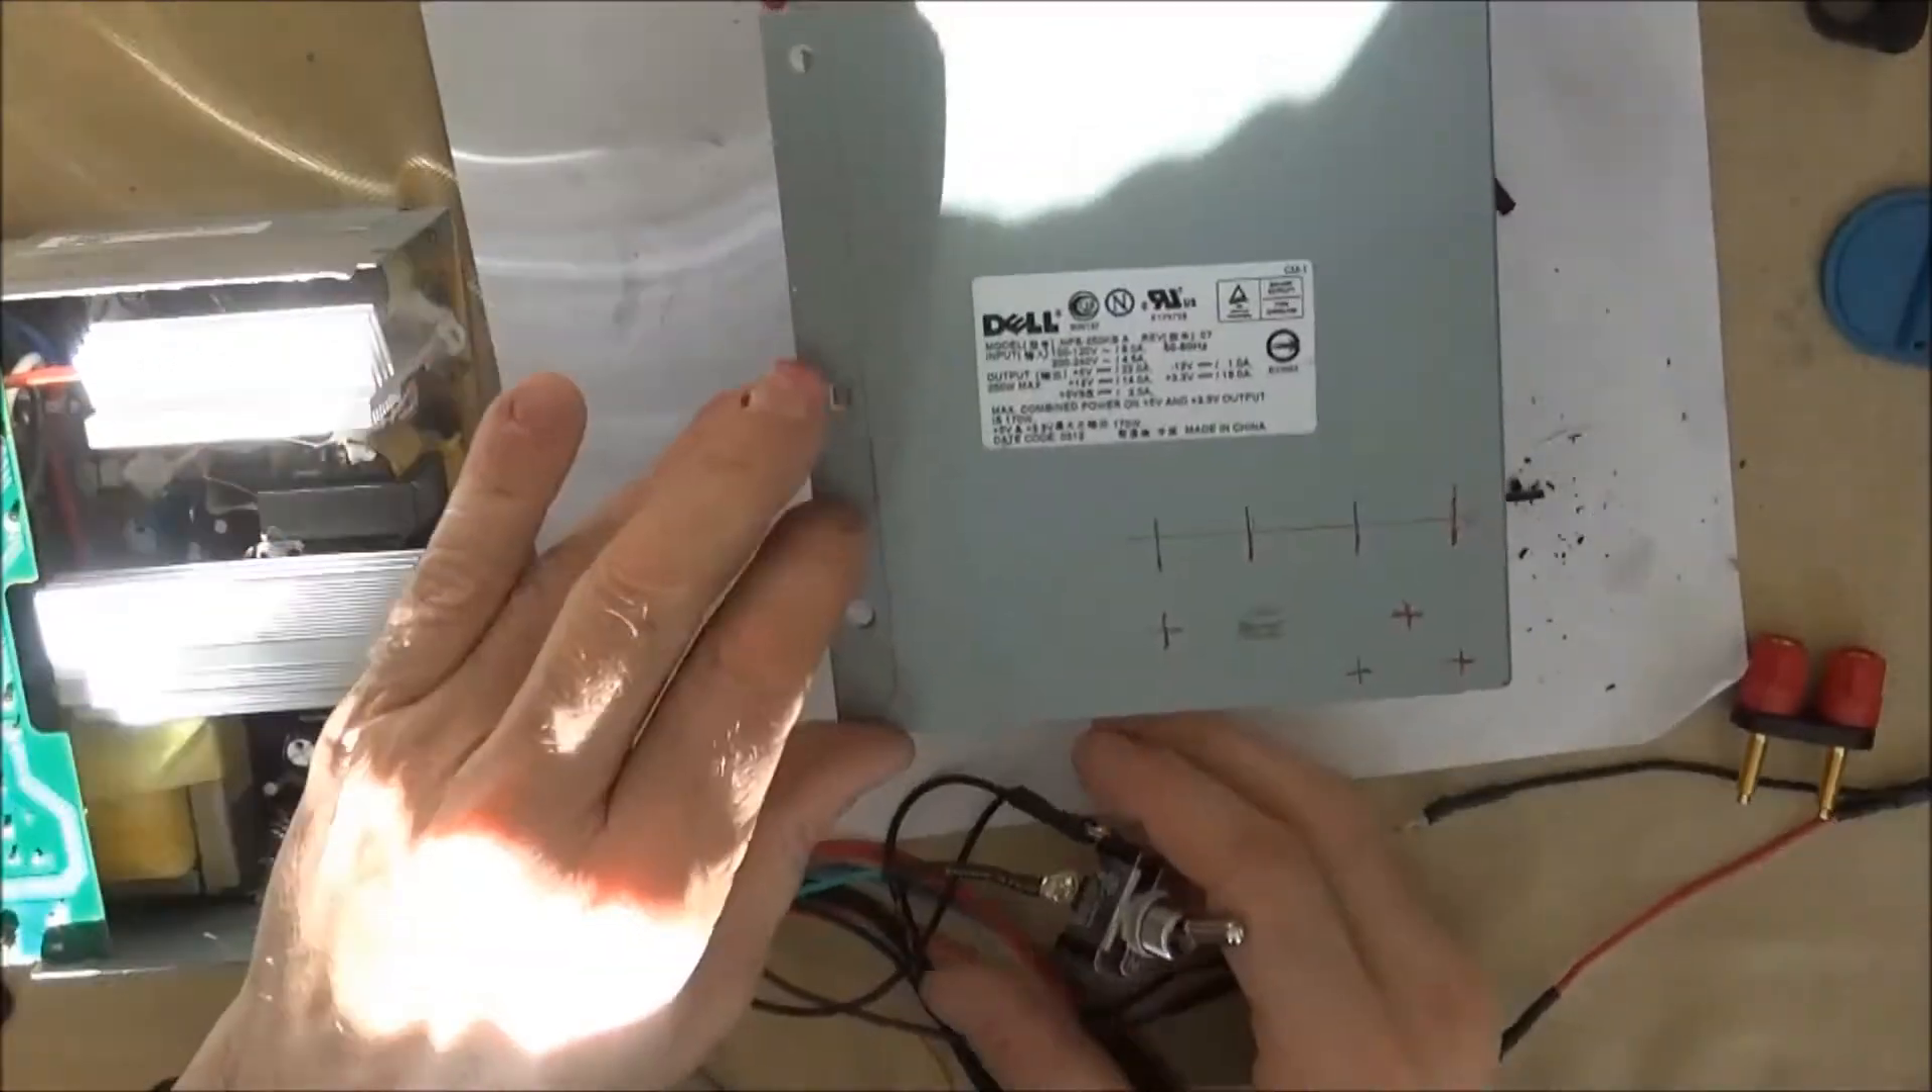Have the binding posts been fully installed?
No.